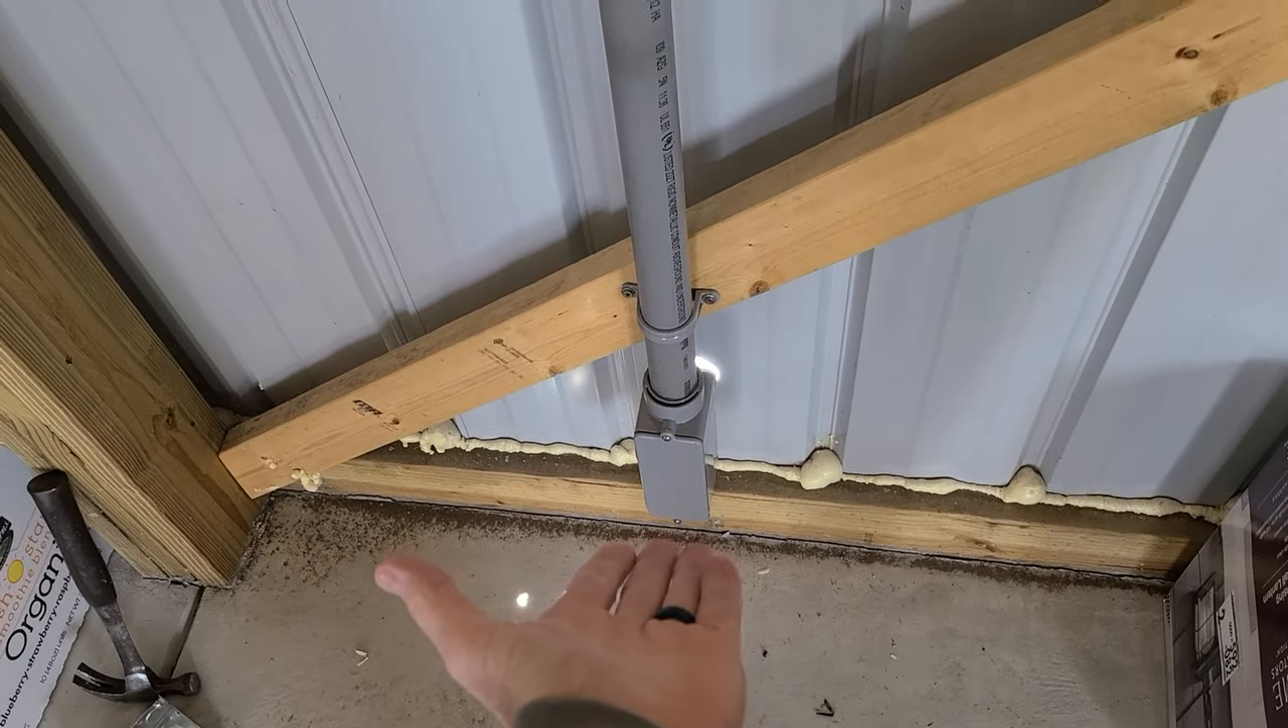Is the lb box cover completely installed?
Yes.